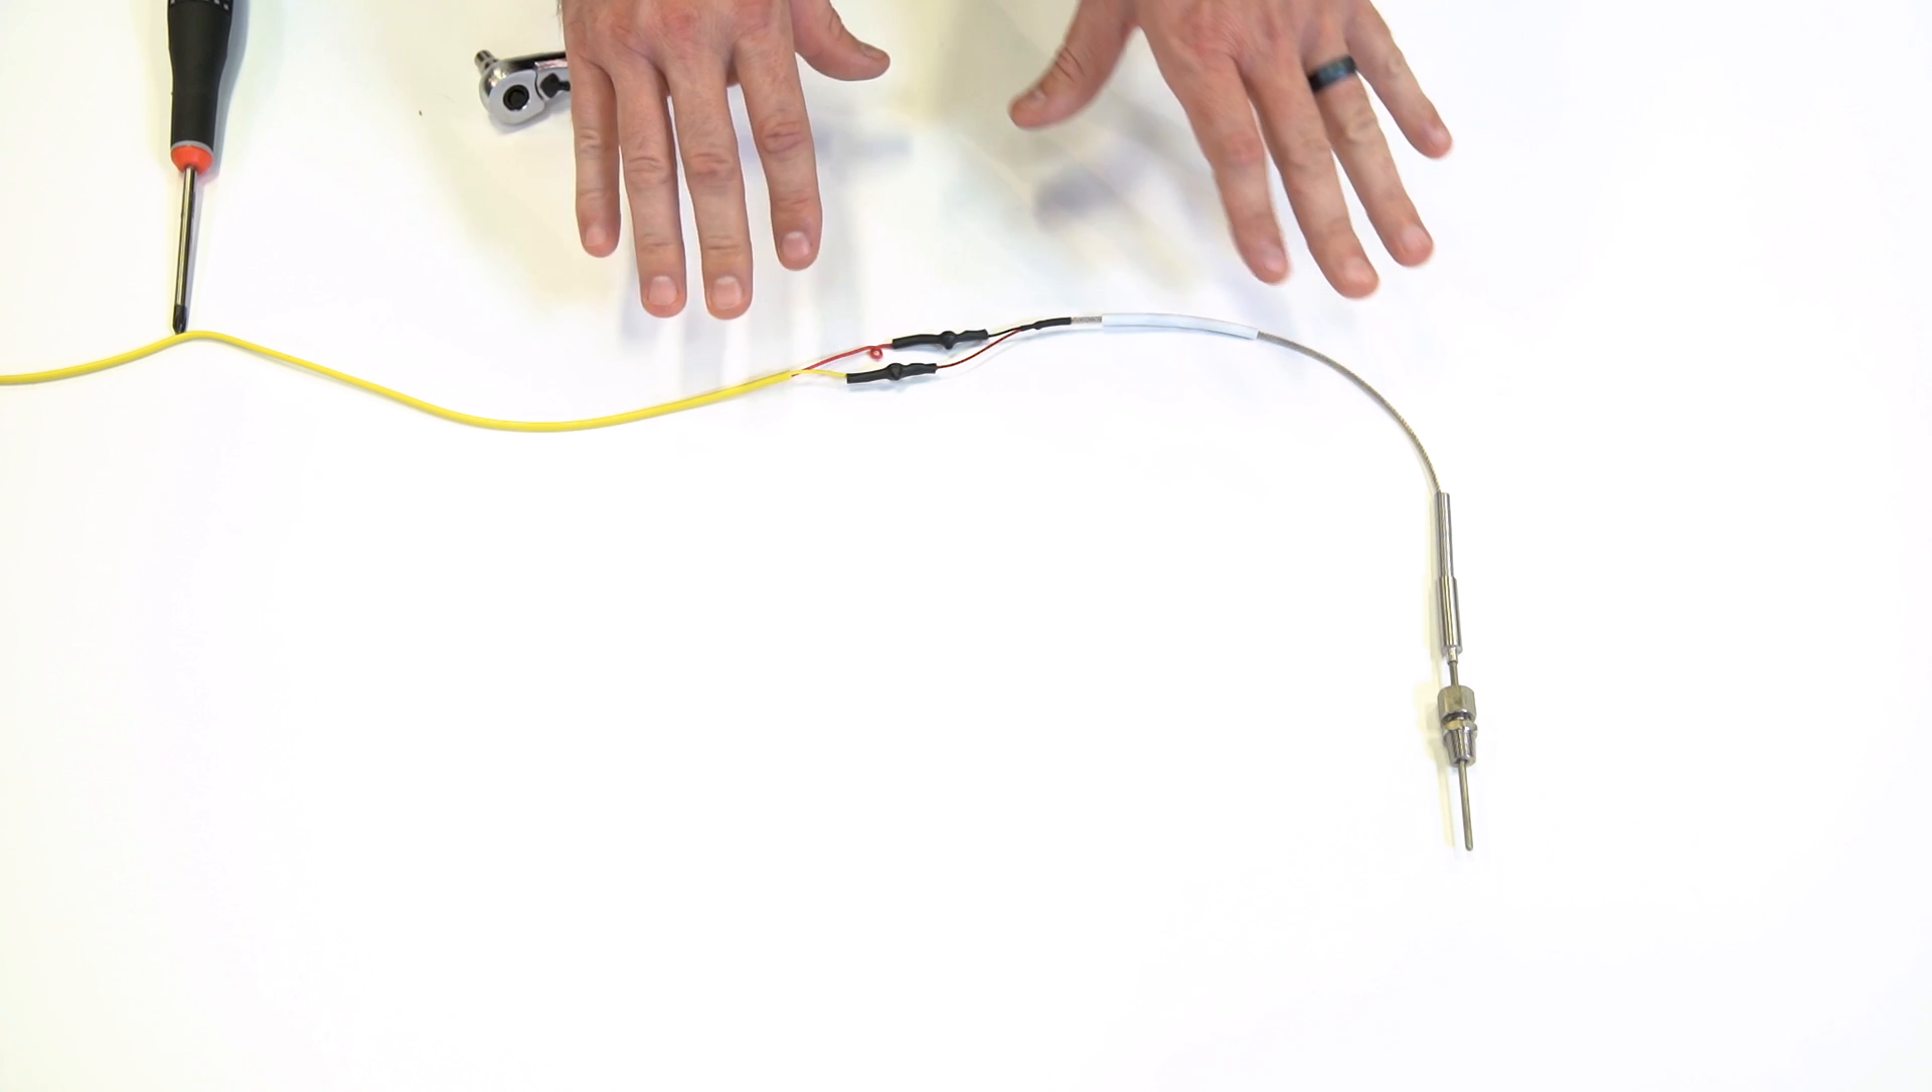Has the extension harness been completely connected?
Yes.